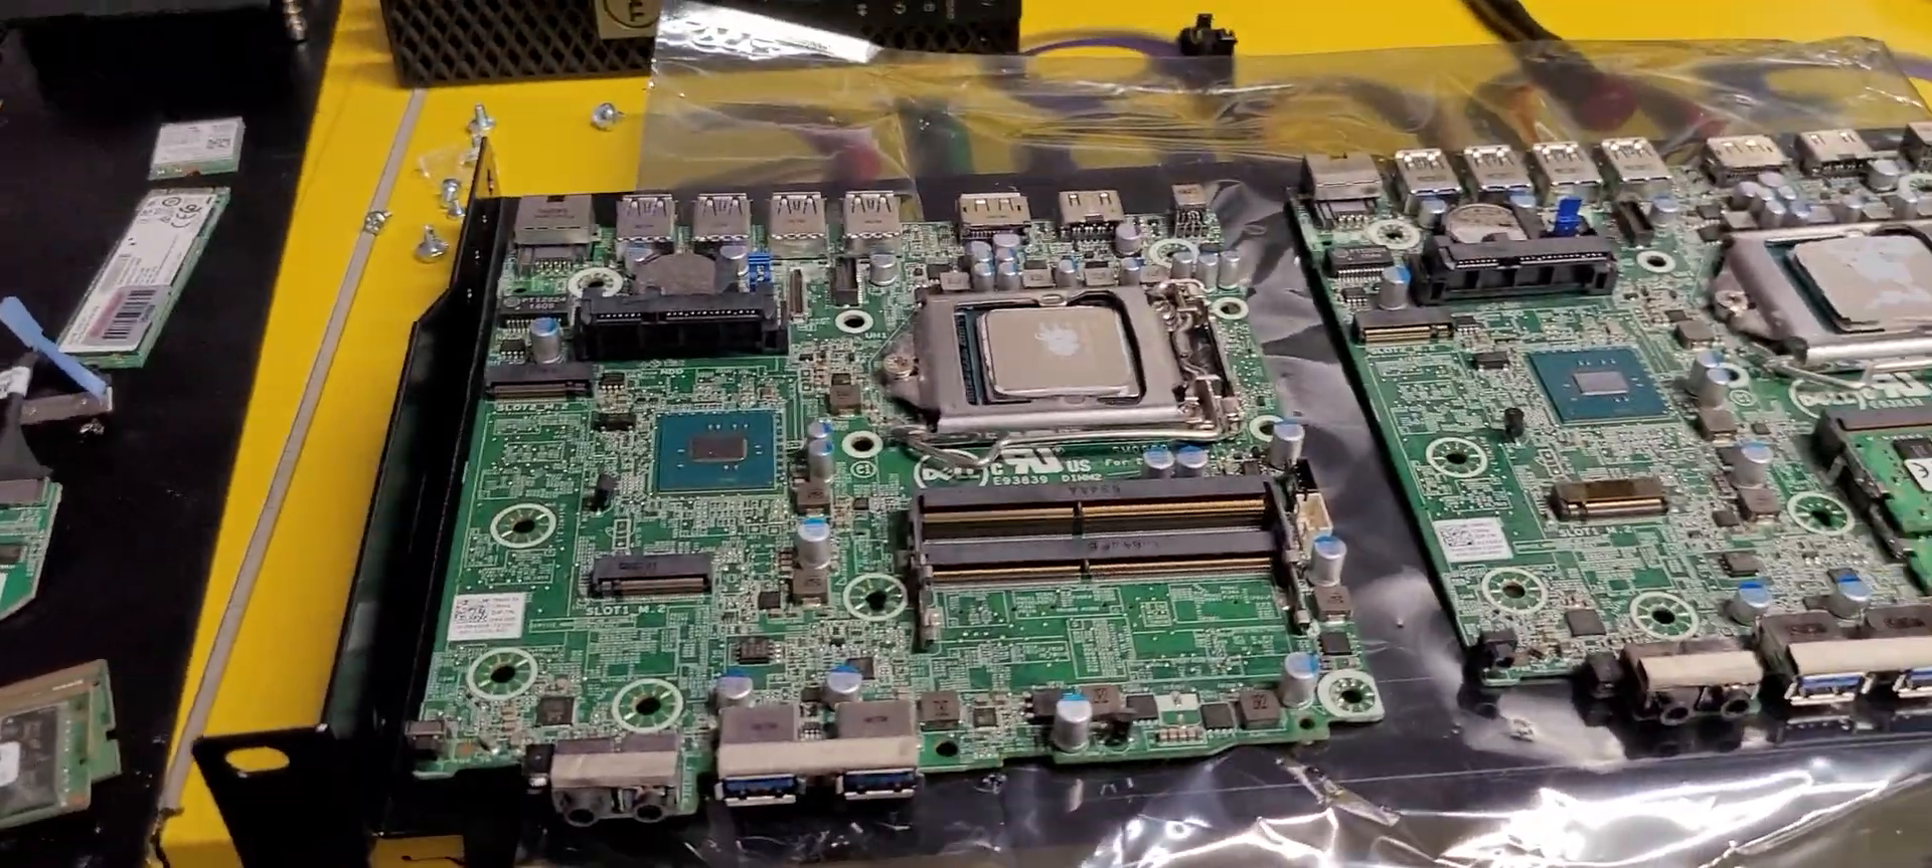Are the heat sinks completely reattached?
No.